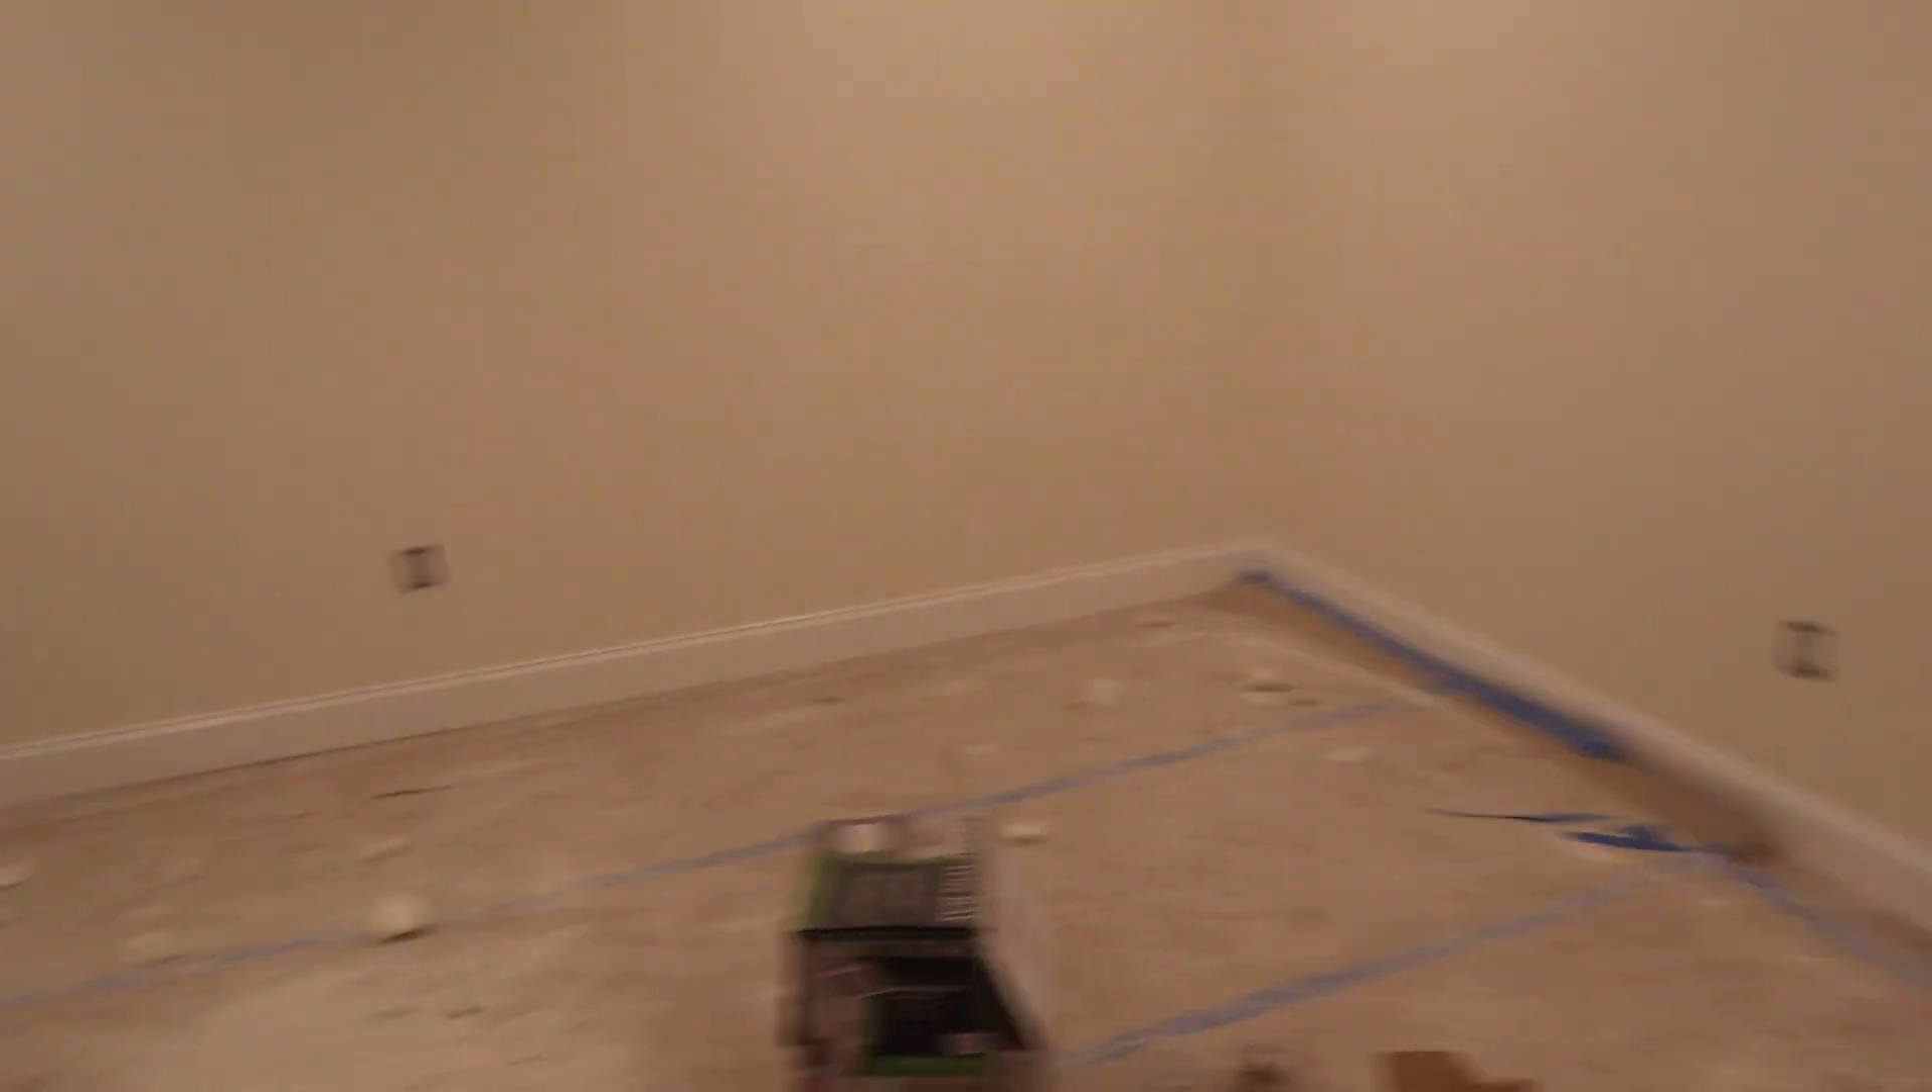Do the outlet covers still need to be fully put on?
Yes.